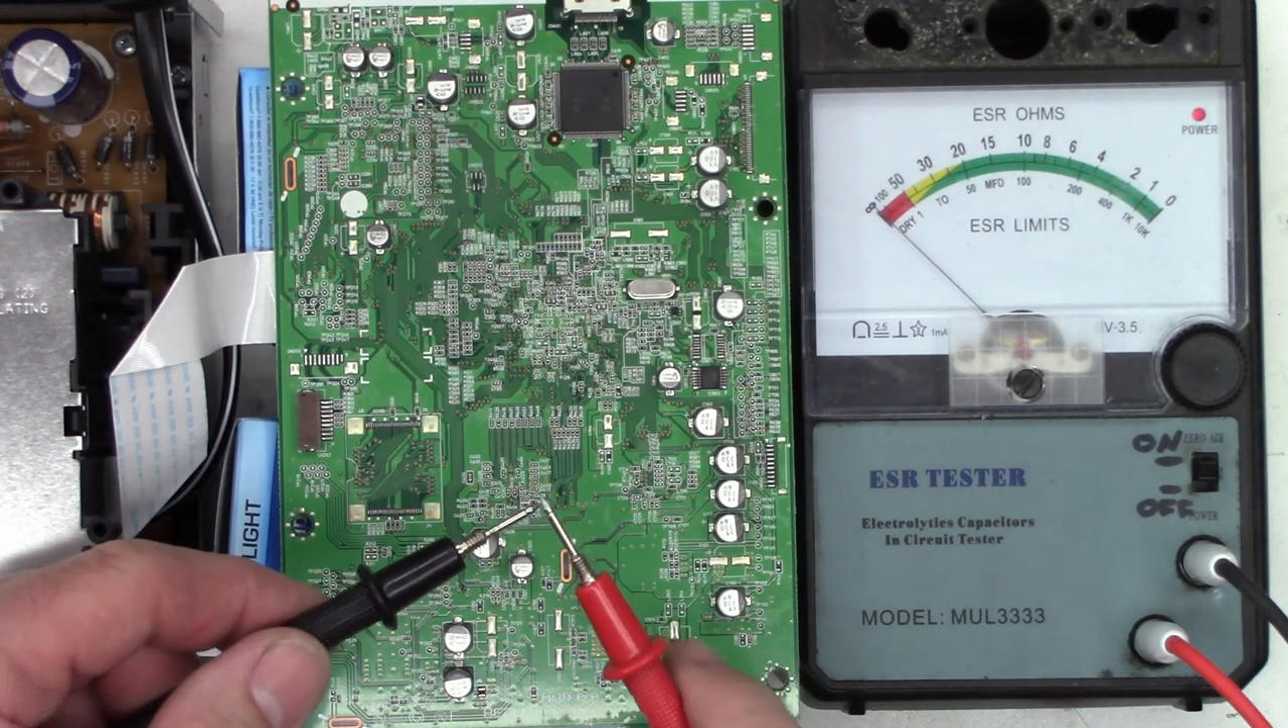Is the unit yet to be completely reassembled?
Yes.